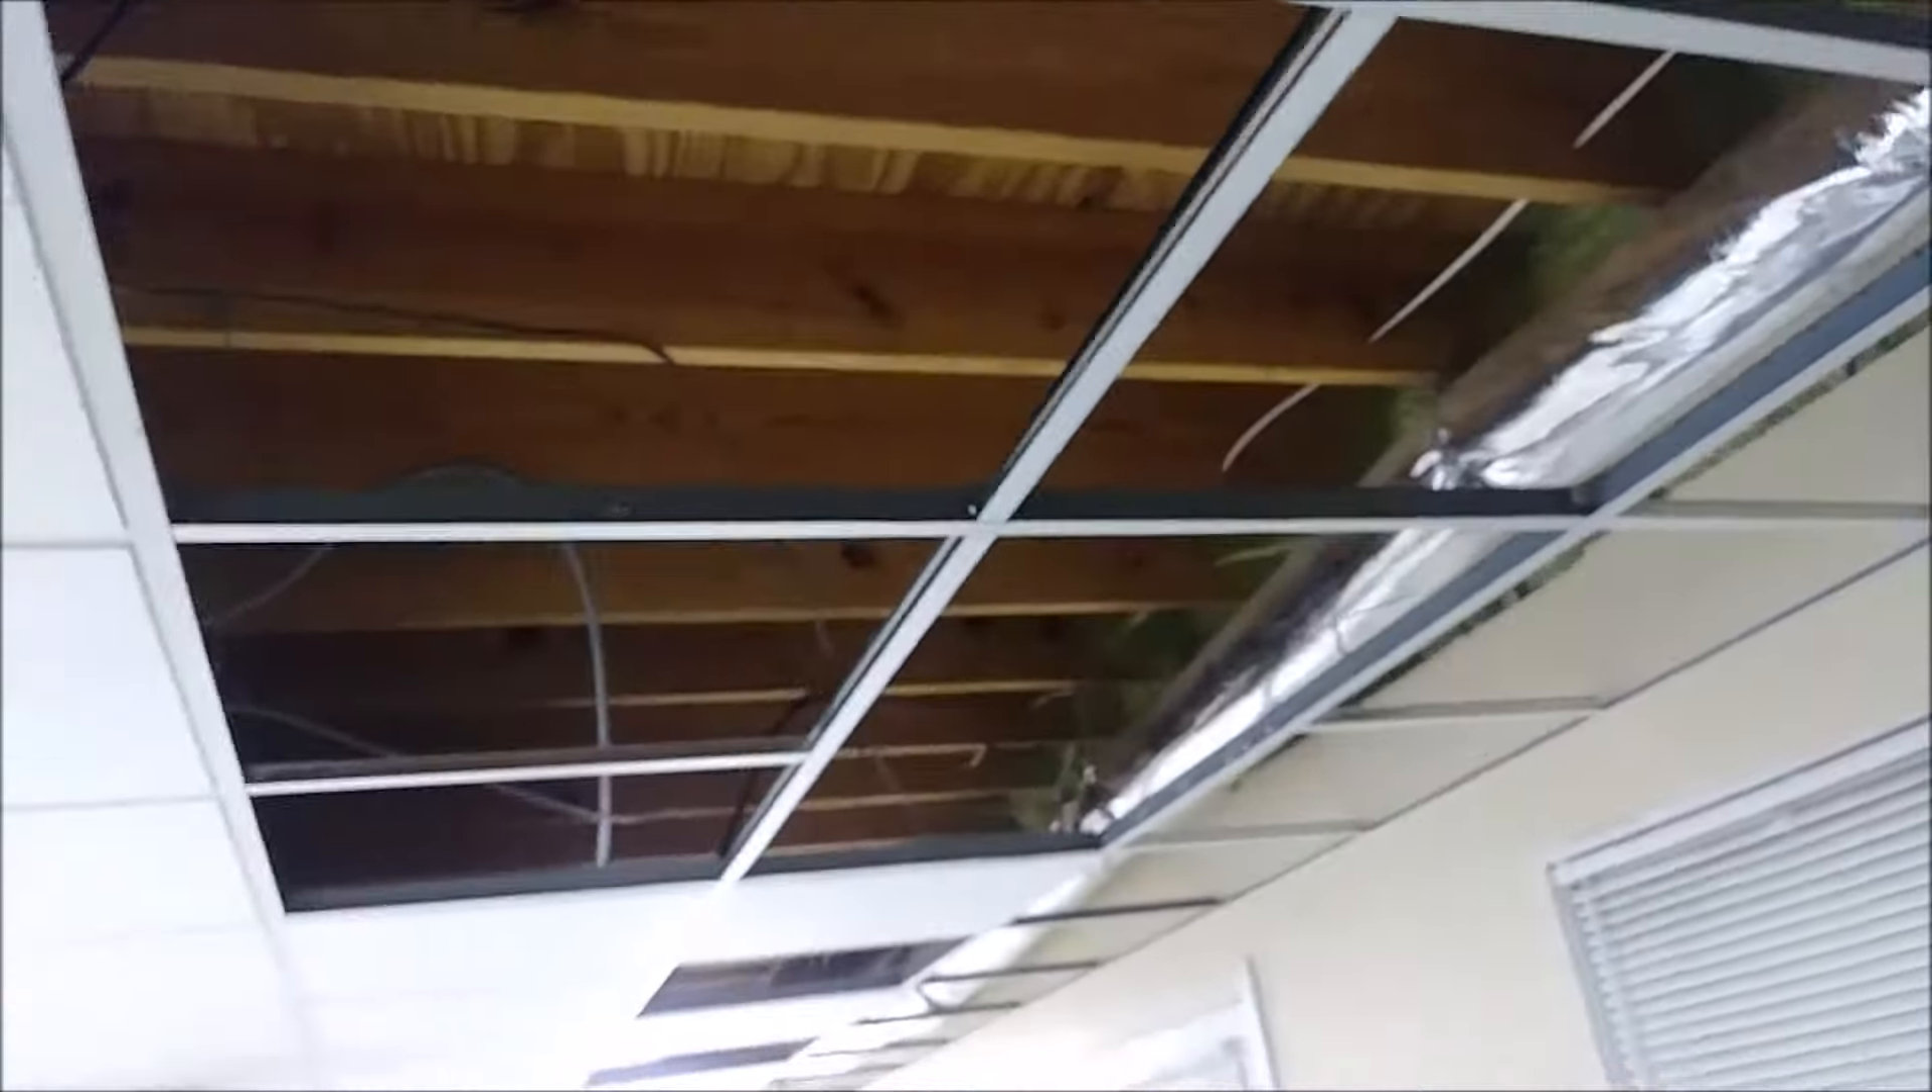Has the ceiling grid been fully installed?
Yes.